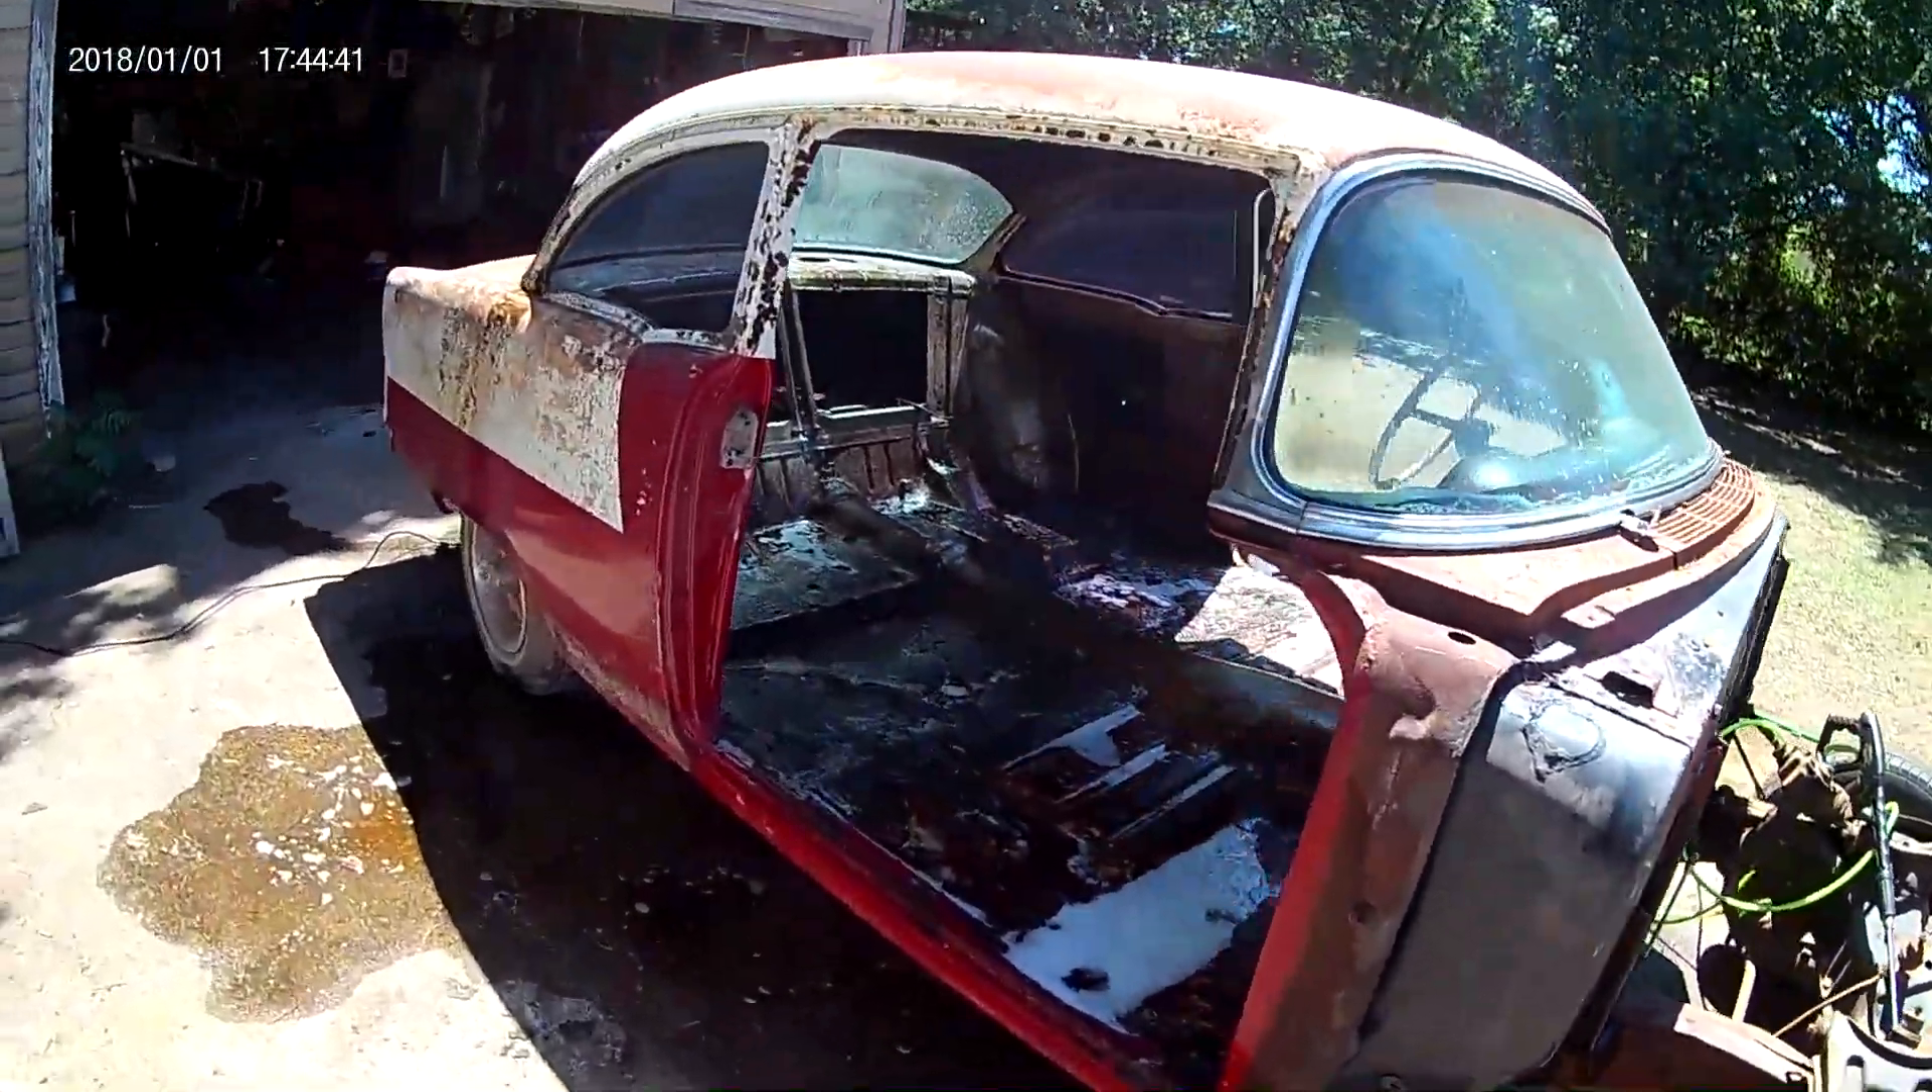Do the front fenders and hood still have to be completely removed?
No.